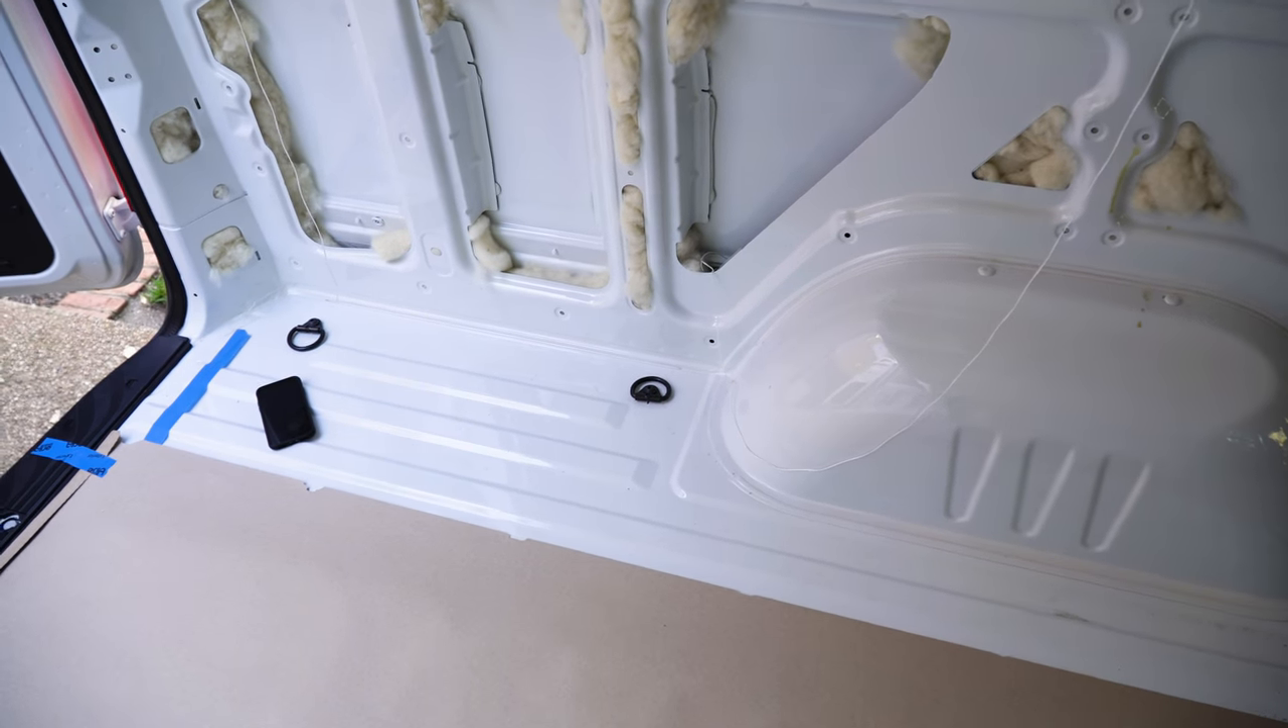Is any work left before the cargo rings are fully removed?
Yes.